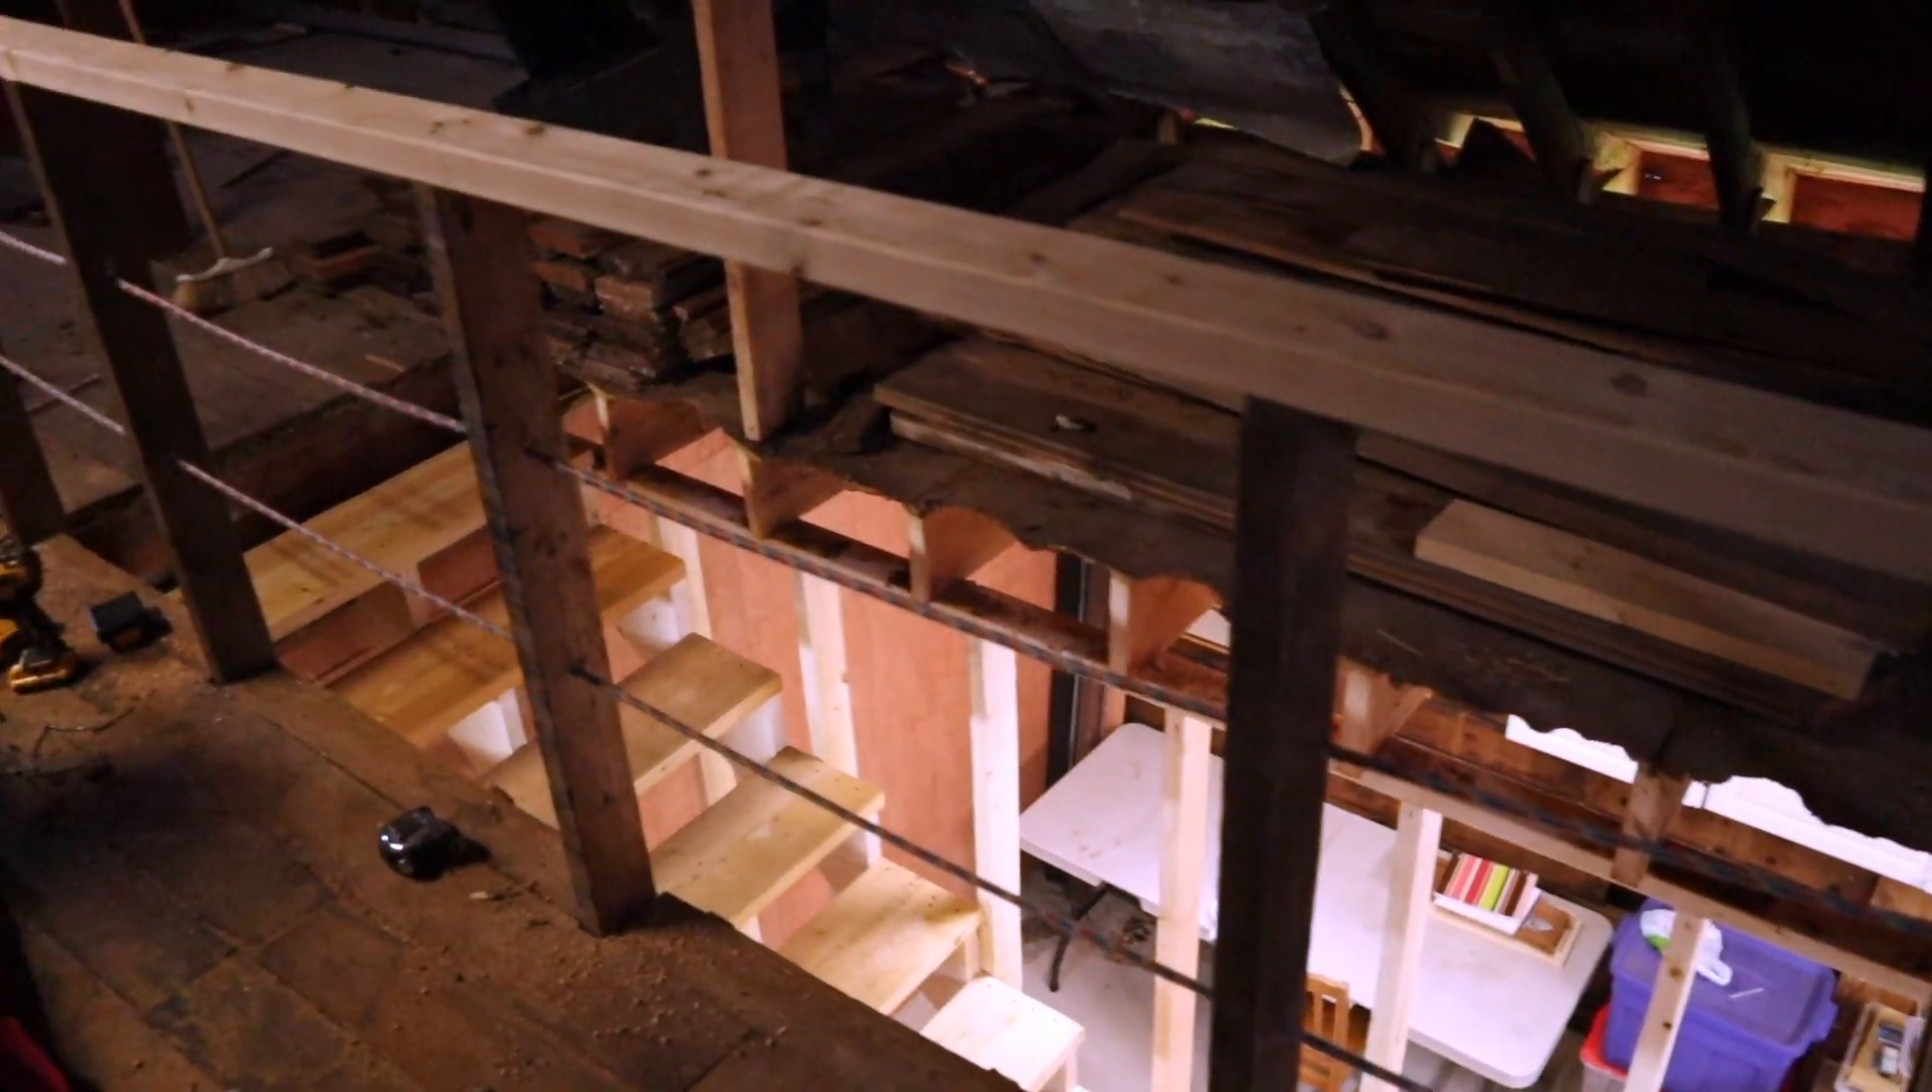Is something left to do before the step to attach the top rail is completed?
No.